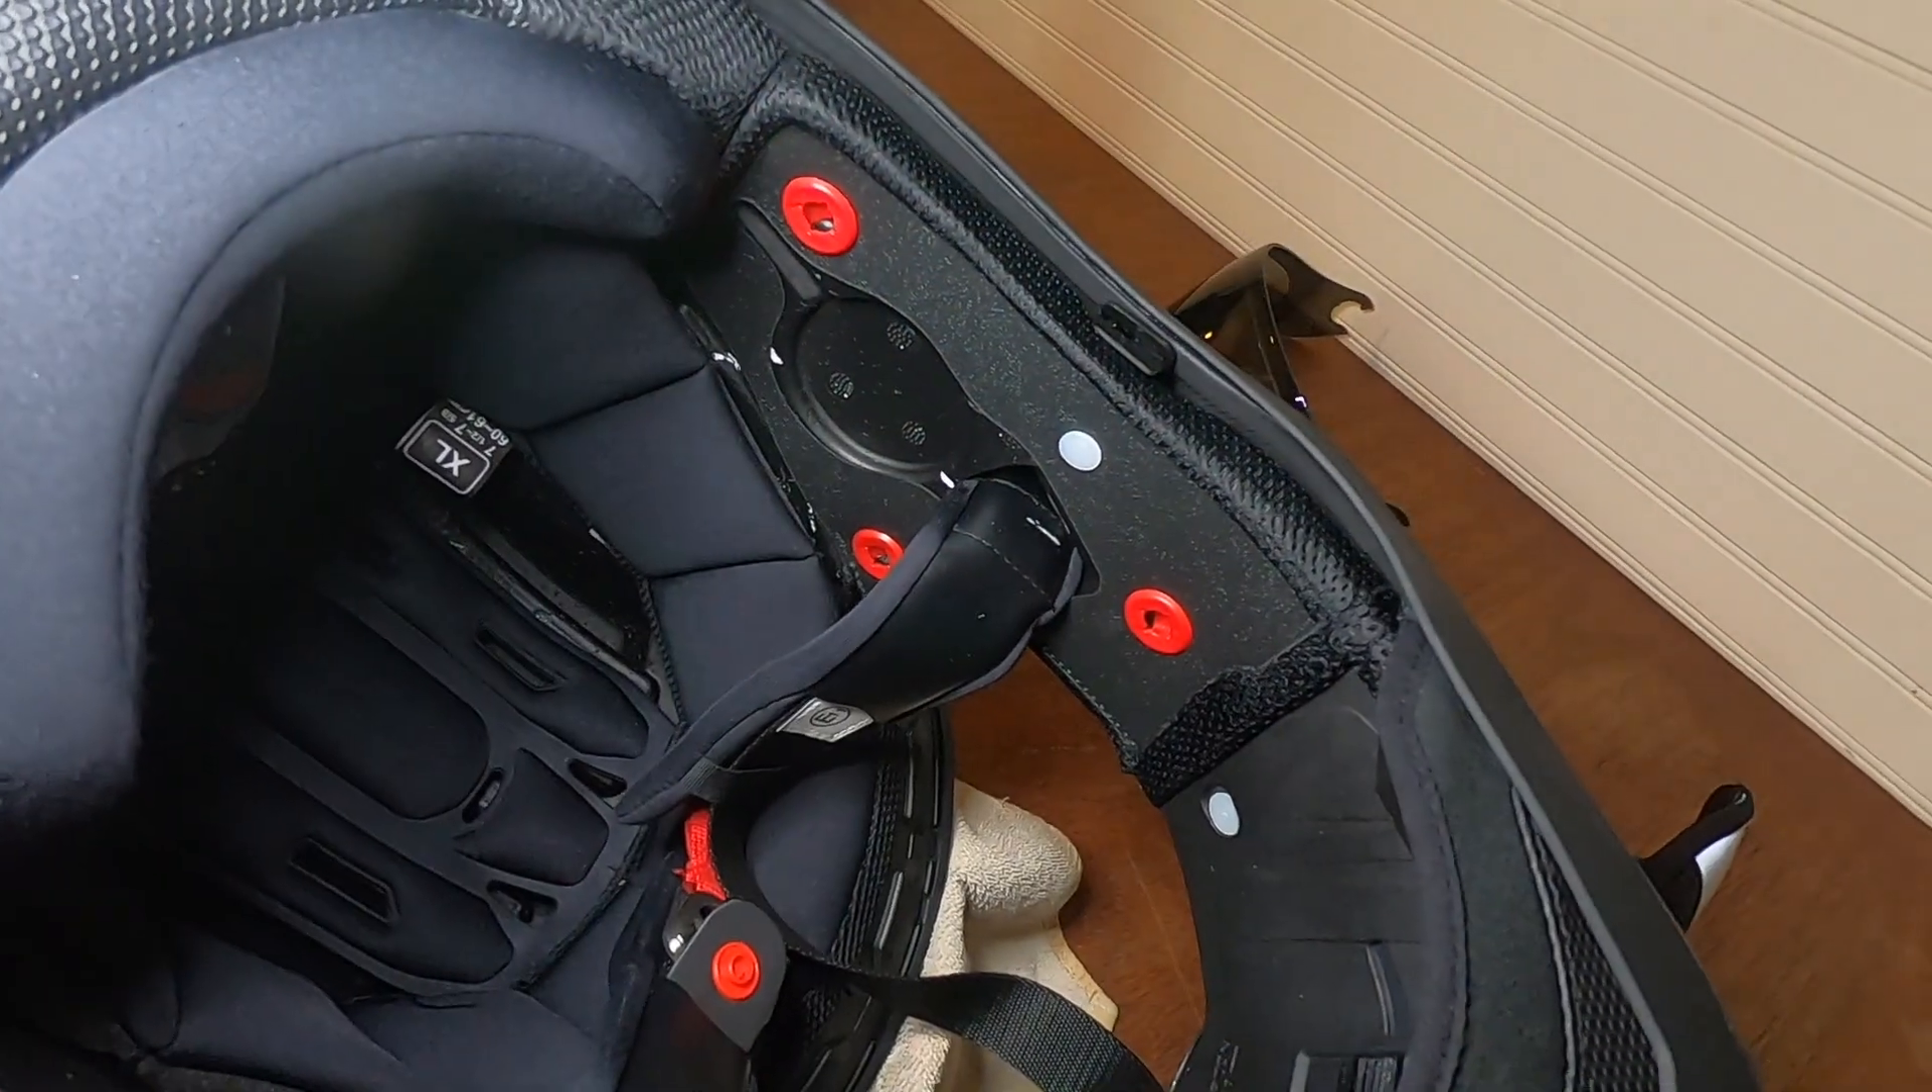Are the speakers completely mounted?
No.